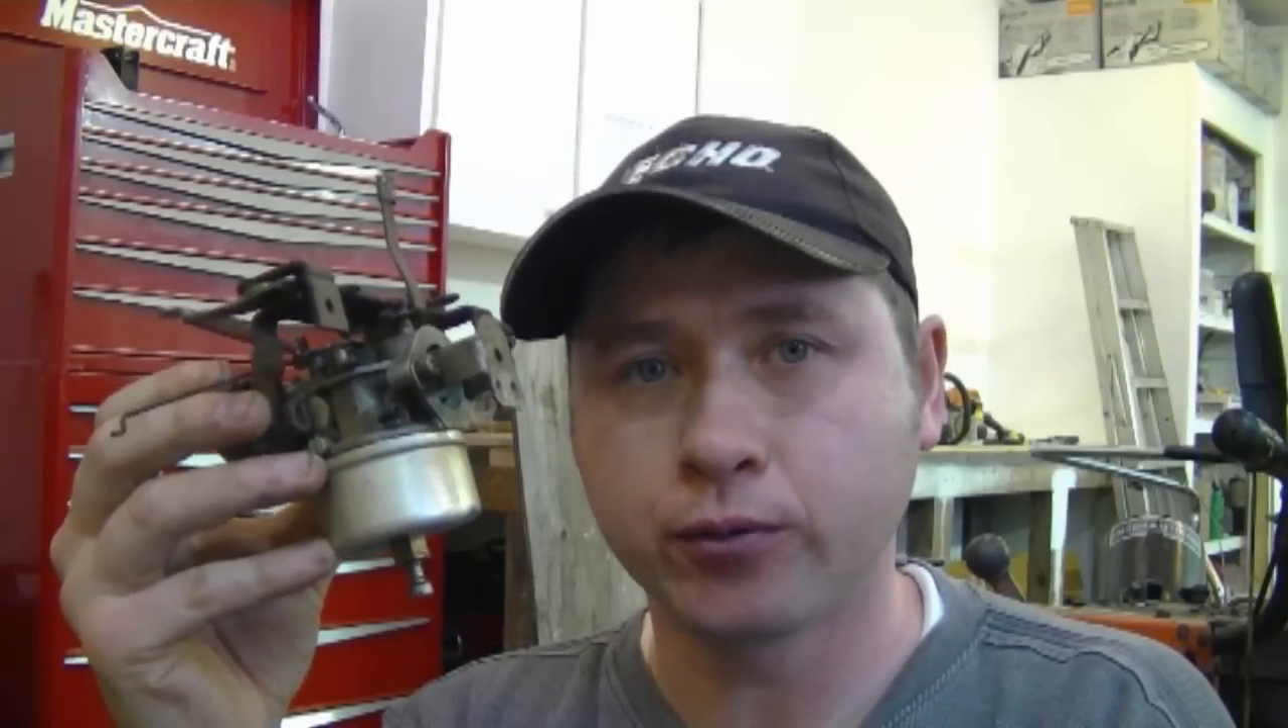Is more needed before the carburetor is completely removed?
No.